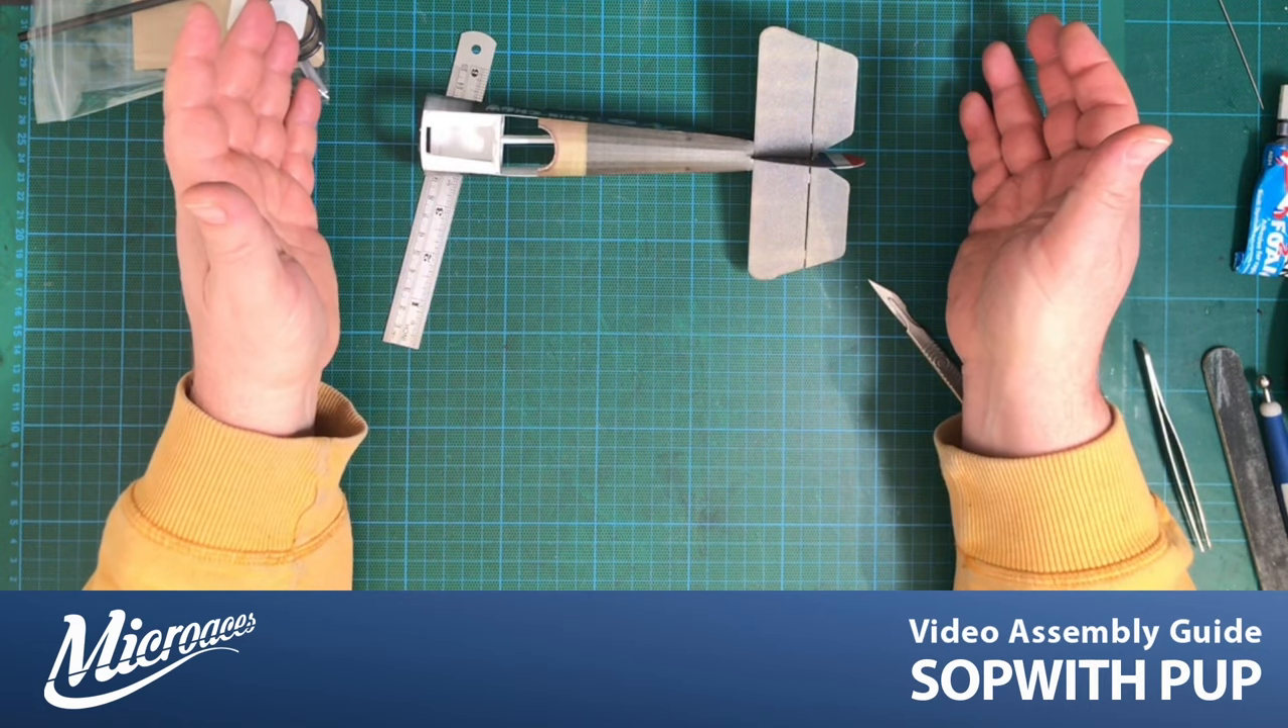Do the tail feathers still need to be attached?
No.